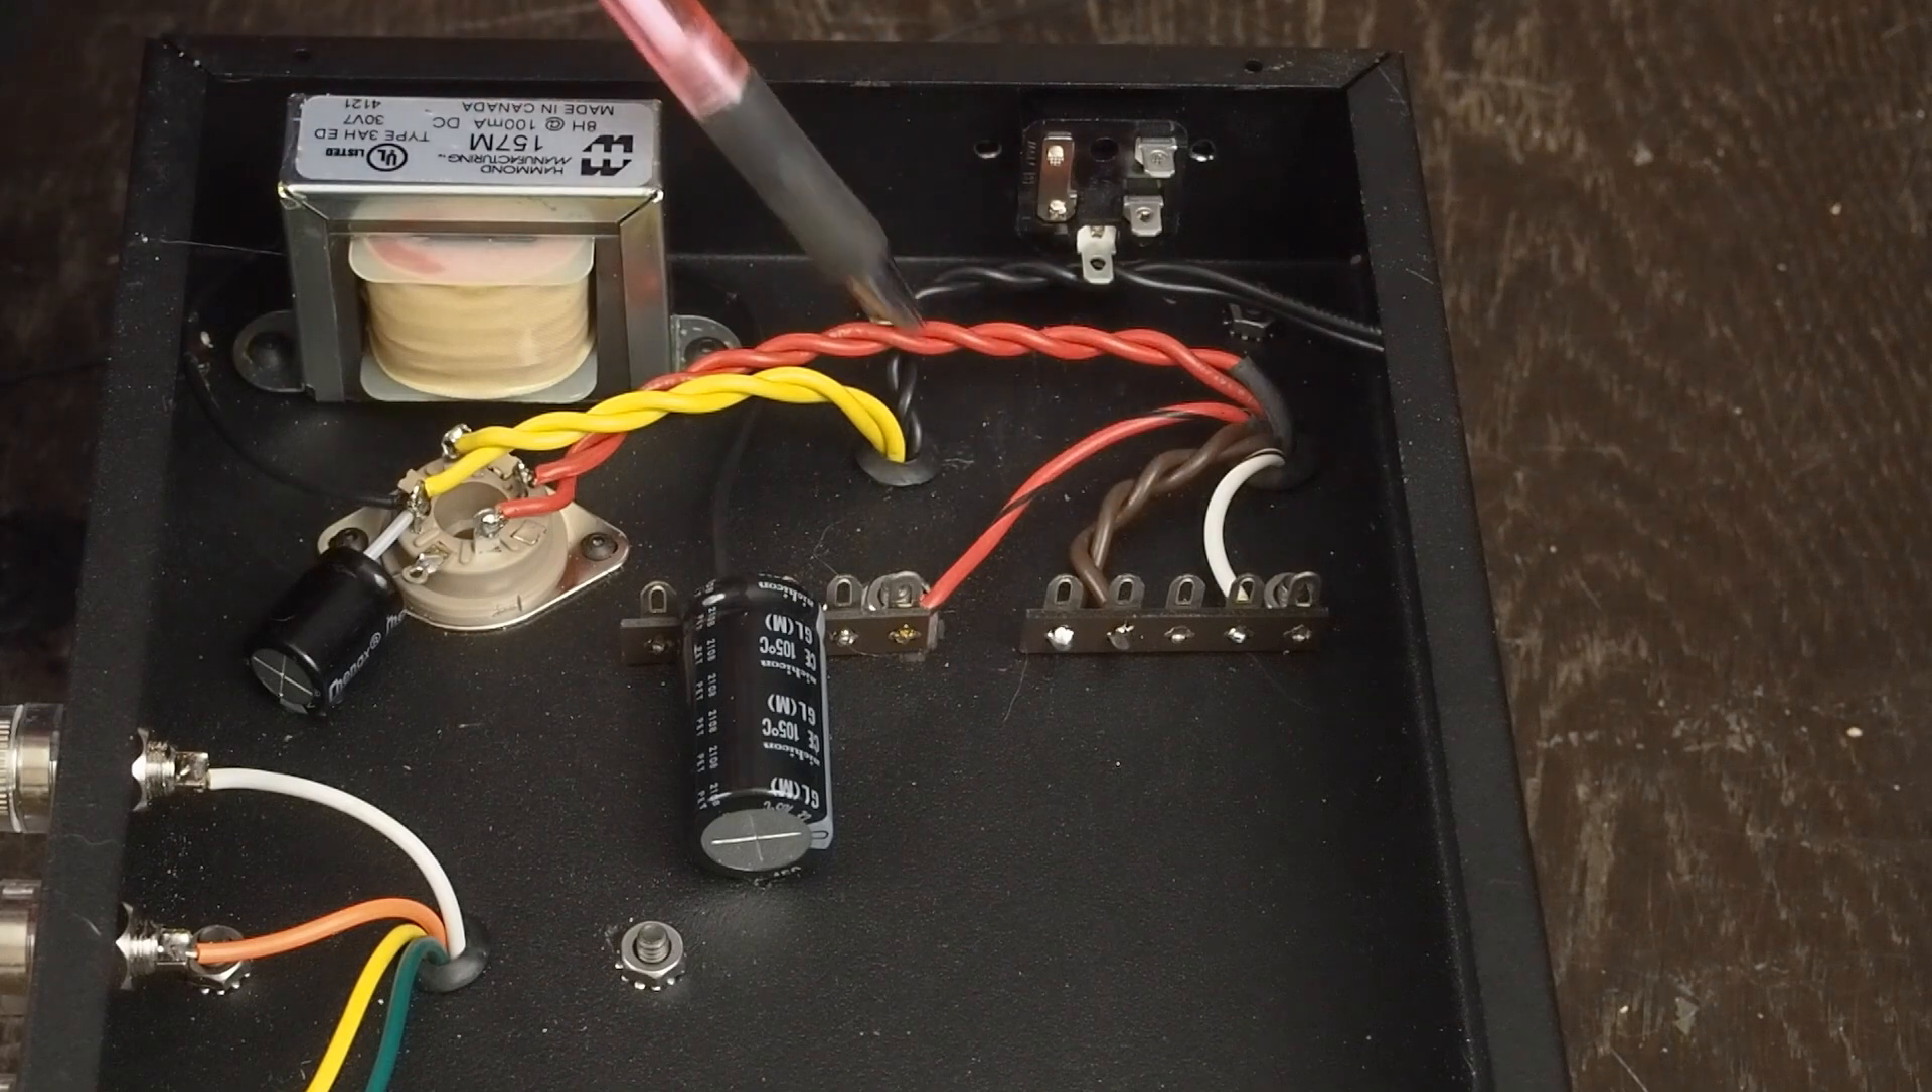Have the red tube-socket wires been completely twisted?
Yes.